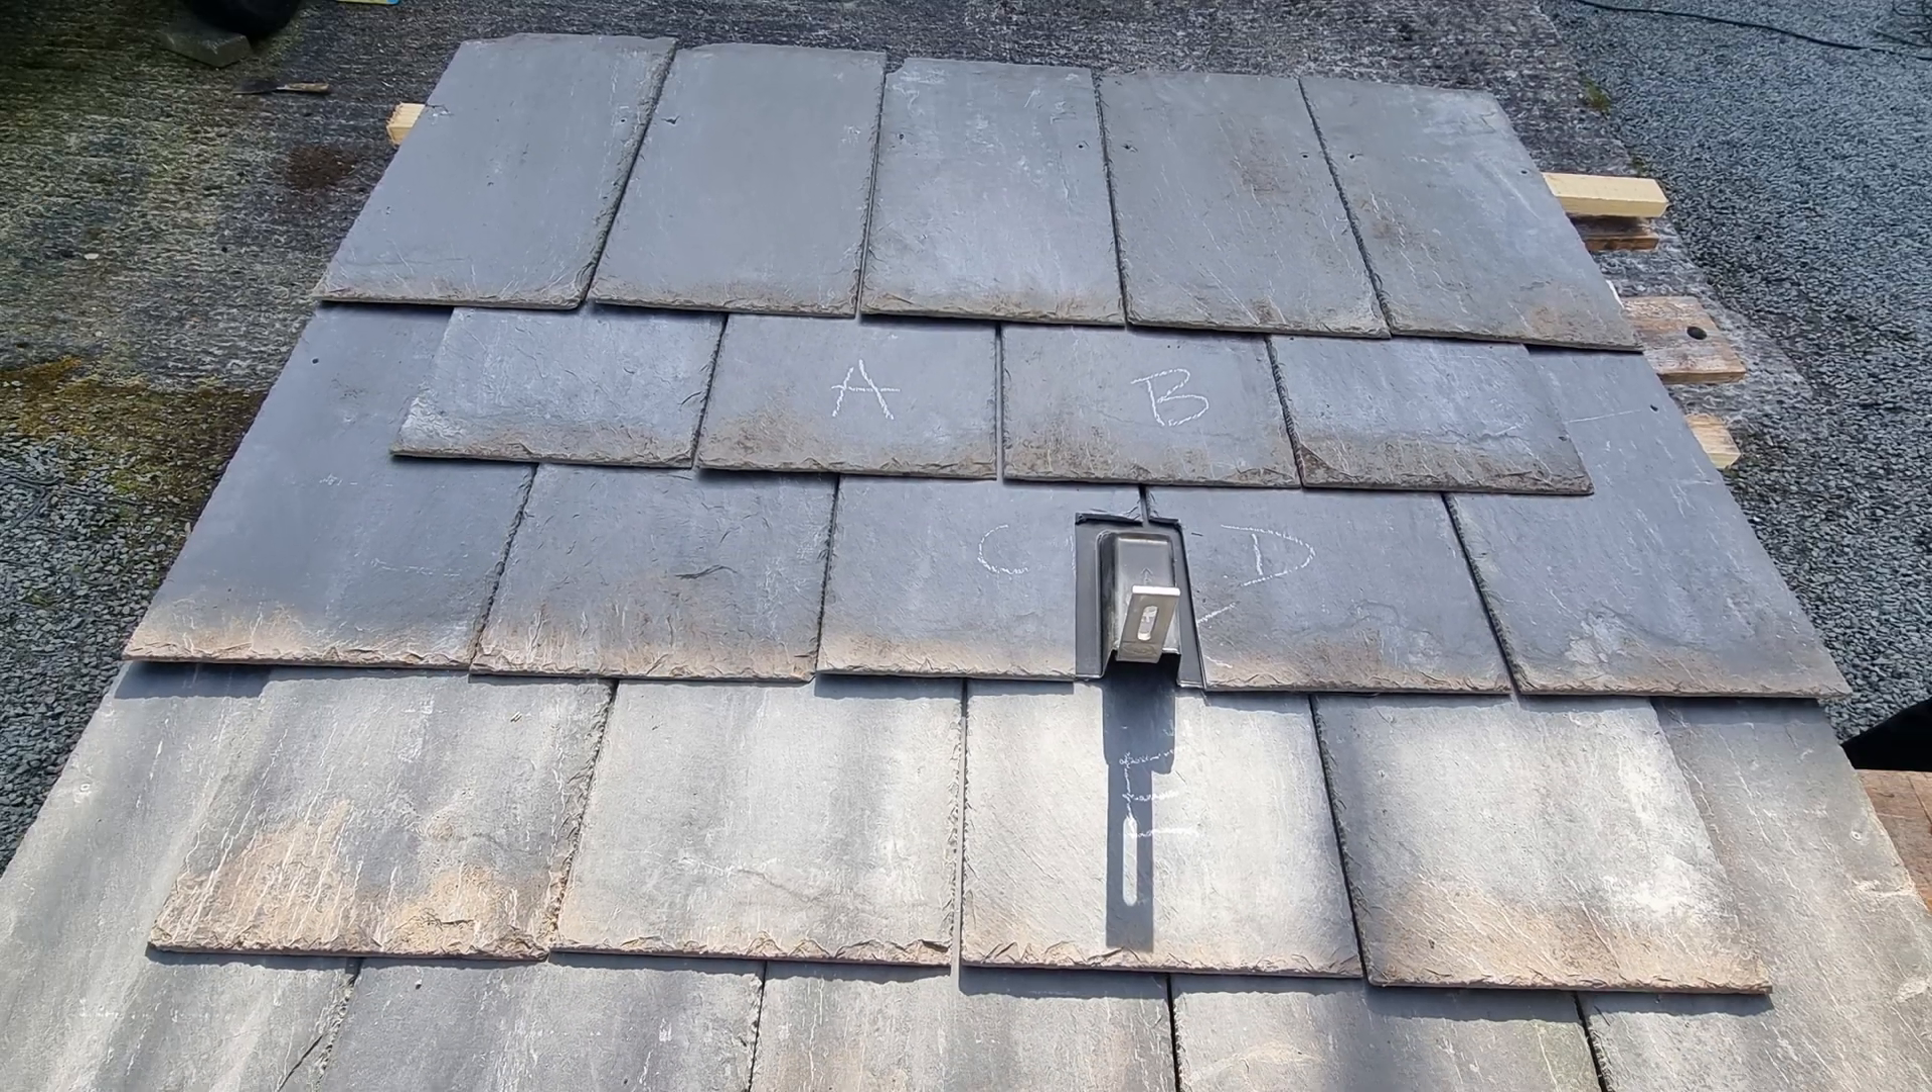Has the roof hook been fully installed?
Yes.